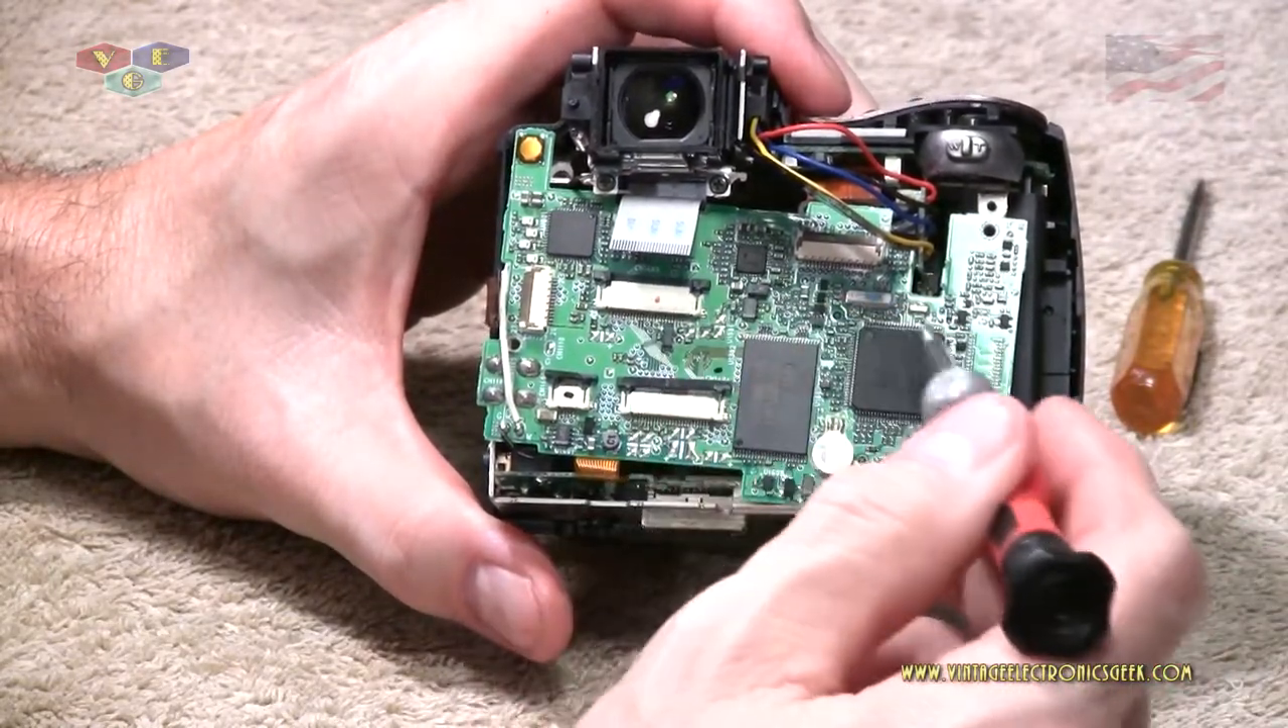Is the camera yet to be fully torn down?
Yes.